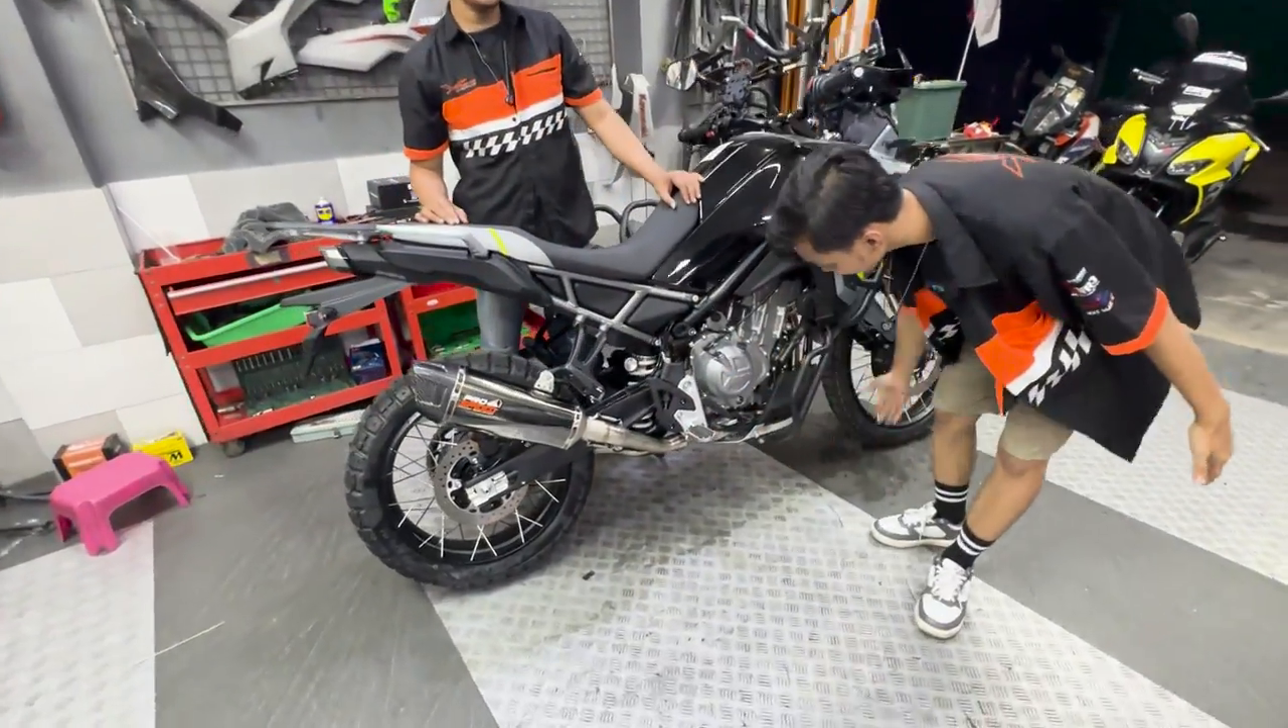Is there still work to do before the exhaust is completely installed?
No.